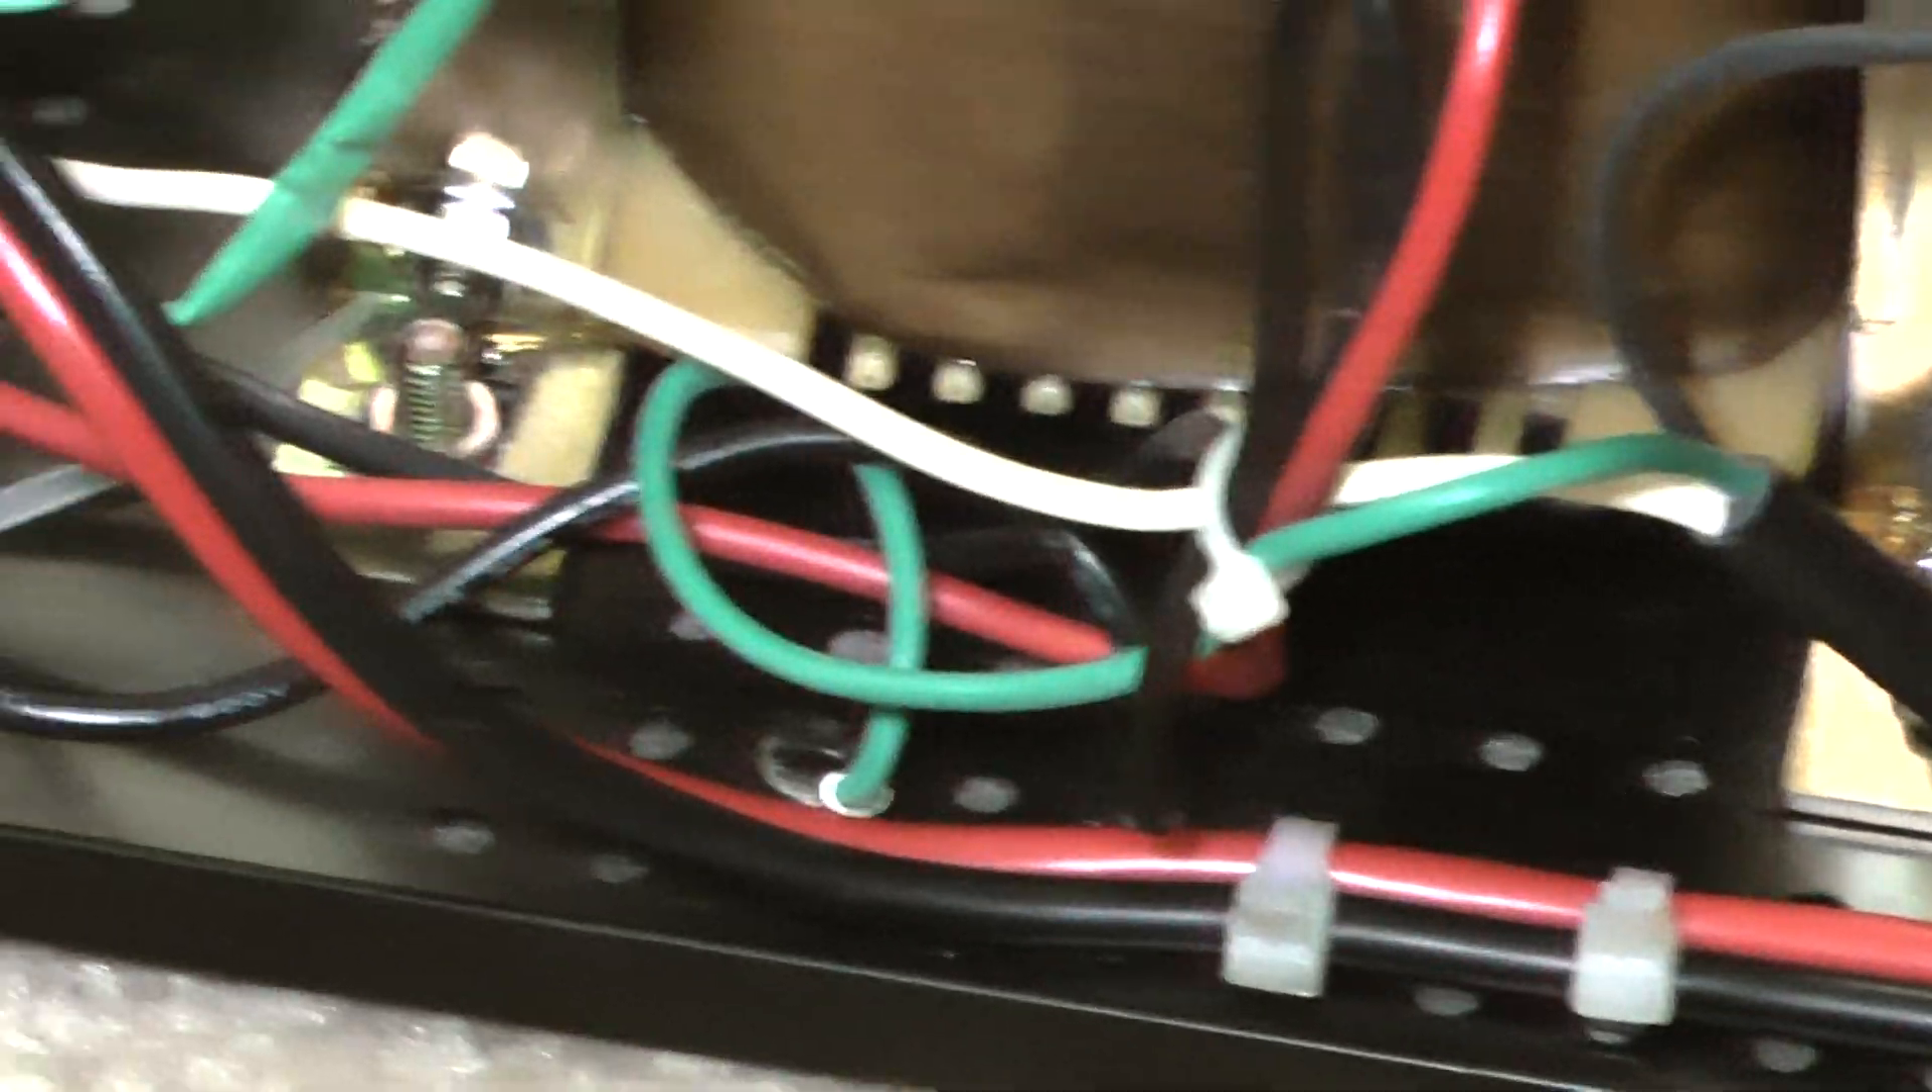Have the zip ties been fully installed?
Yes.